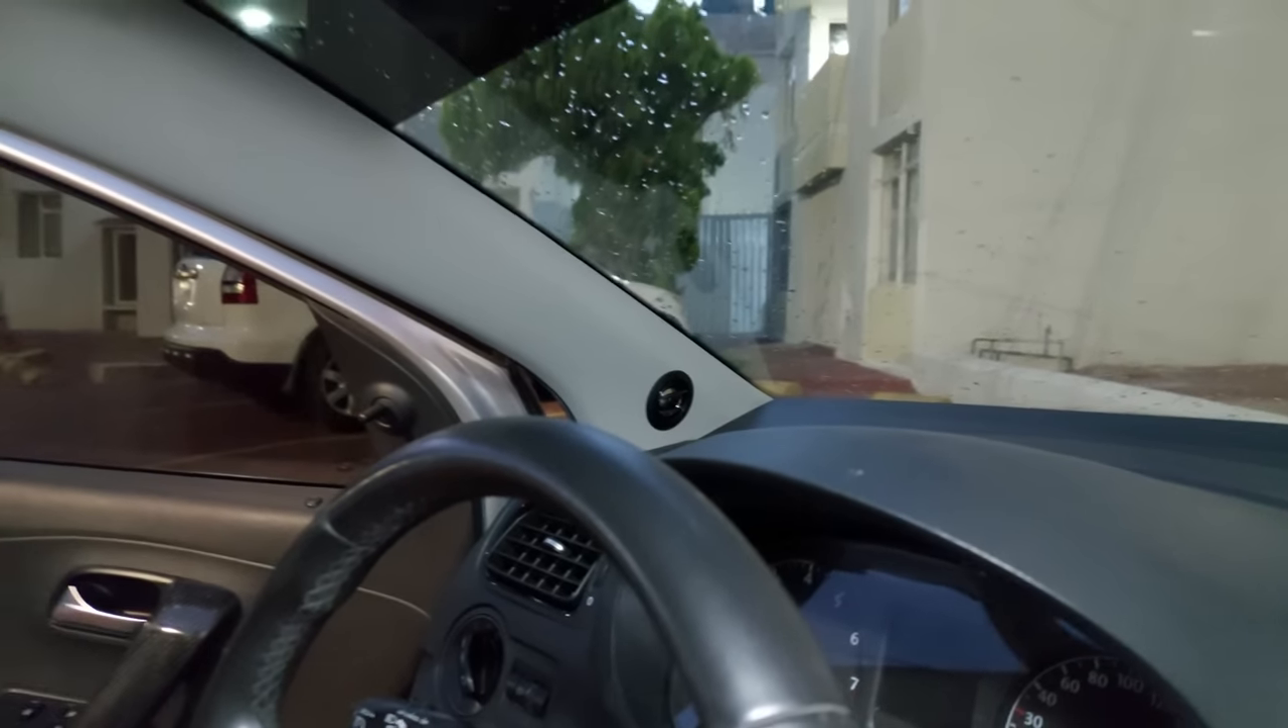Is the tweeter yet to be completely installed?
No.